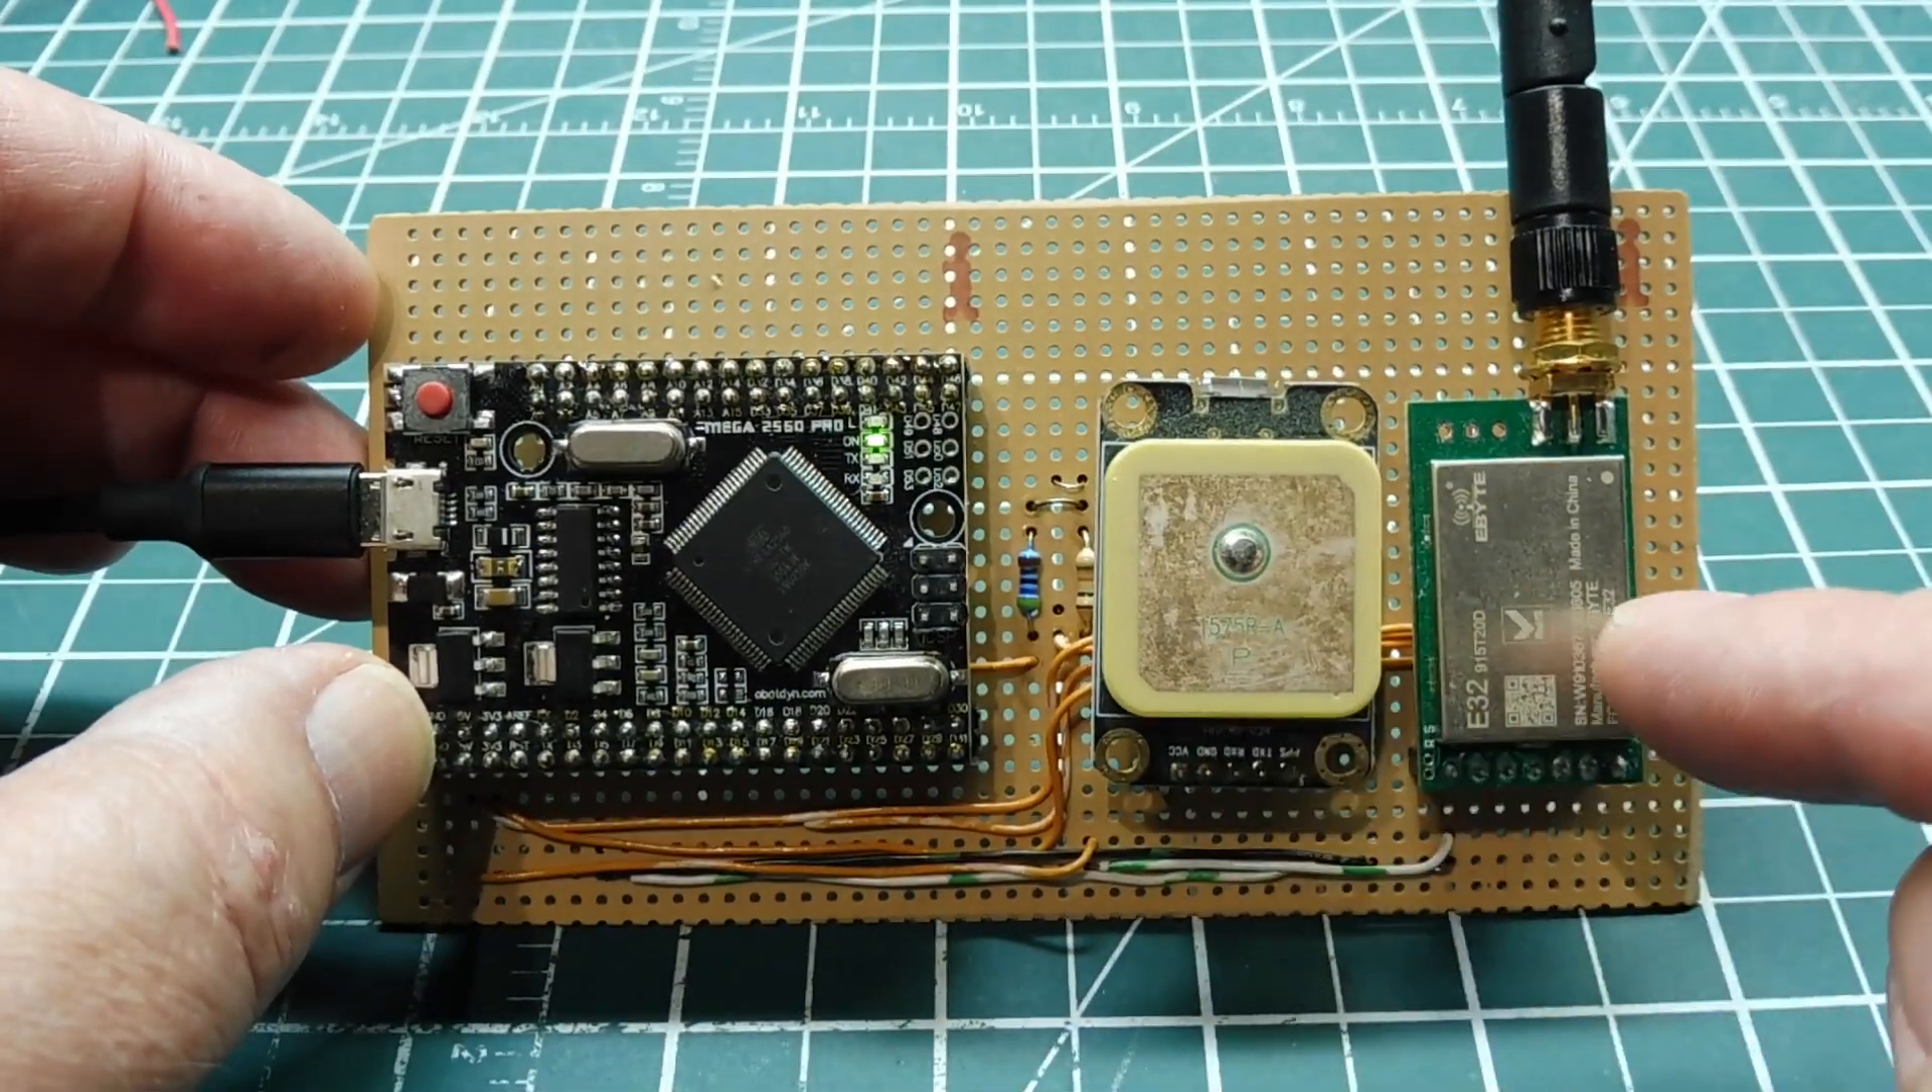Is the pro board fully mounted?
Yes.